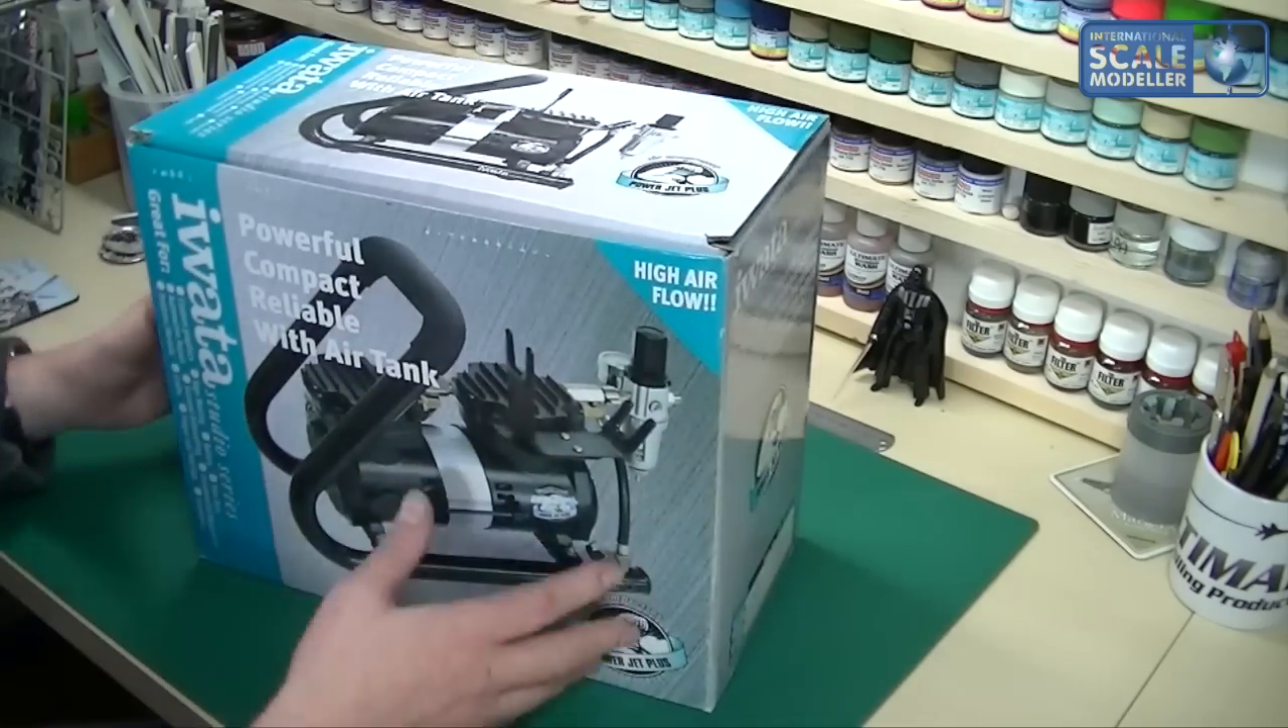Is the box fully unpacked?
No.